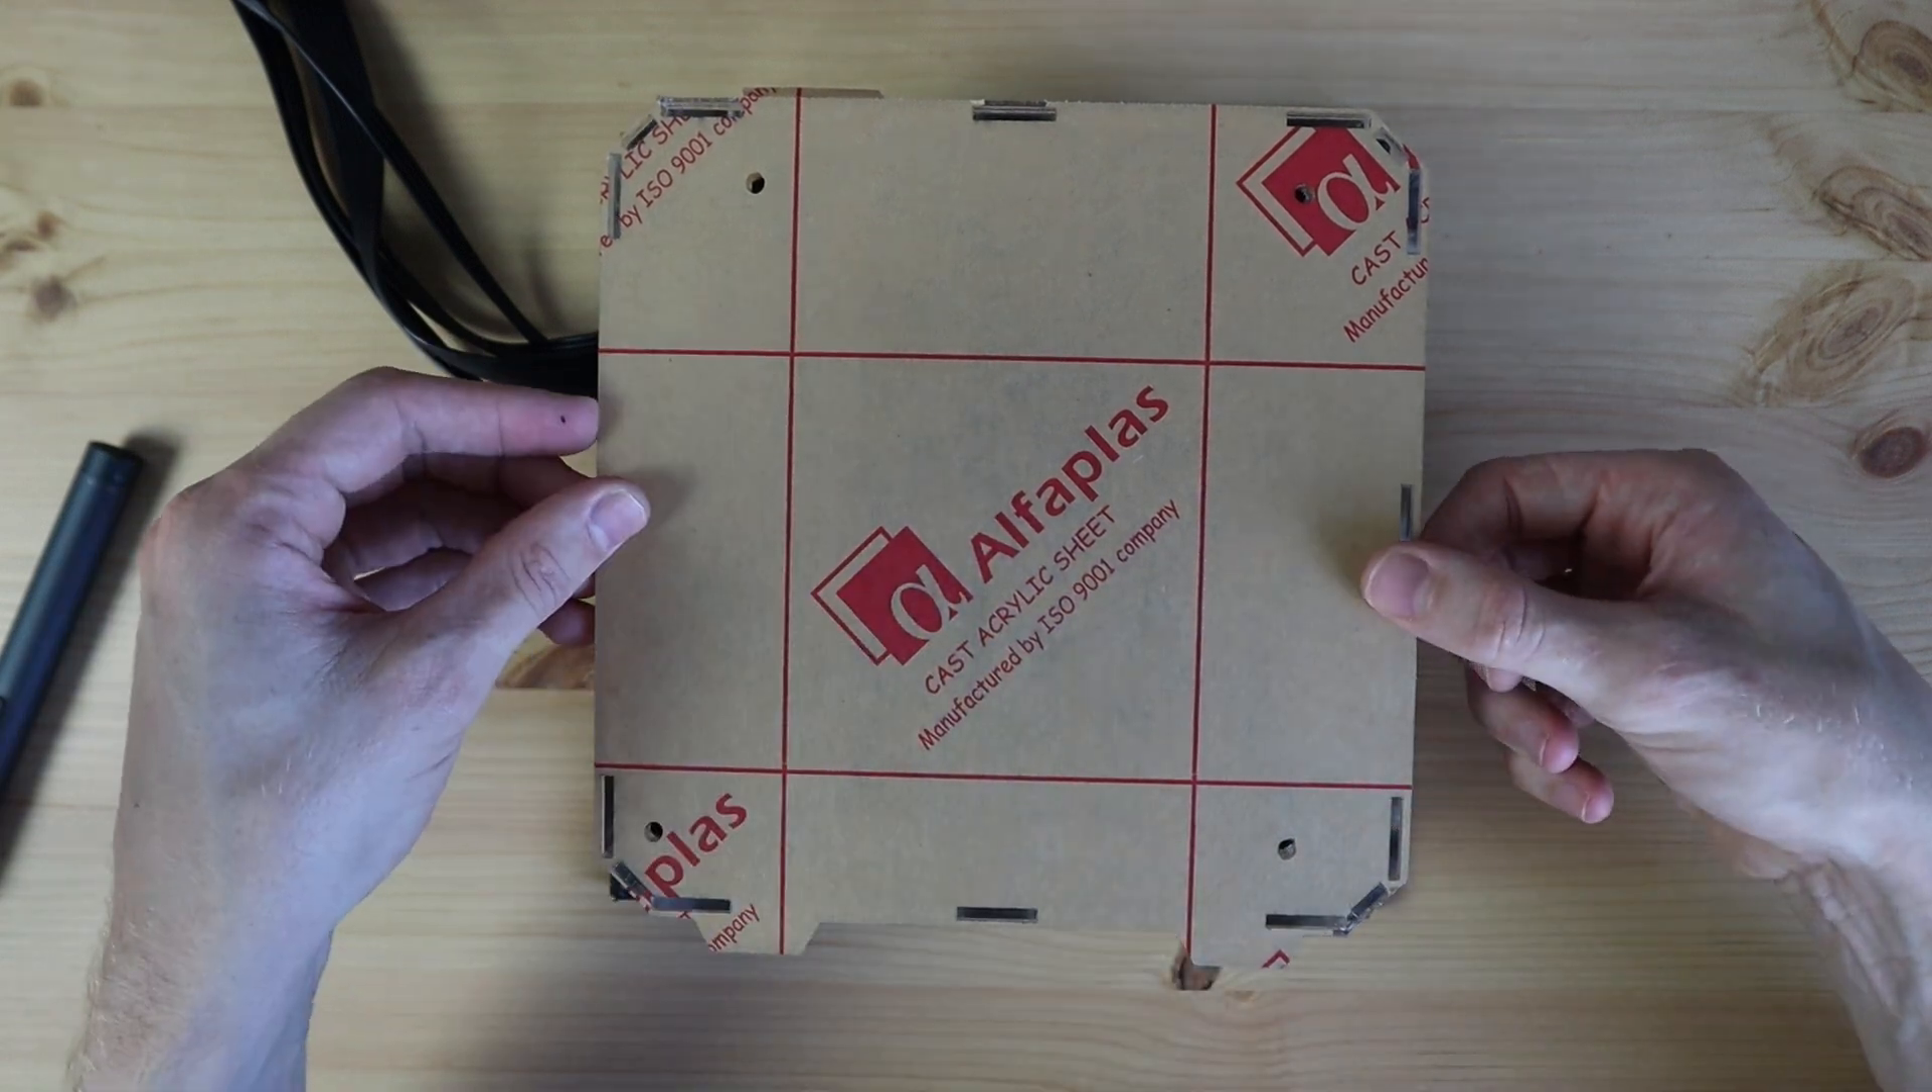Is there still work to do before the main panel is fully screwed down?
Yes.